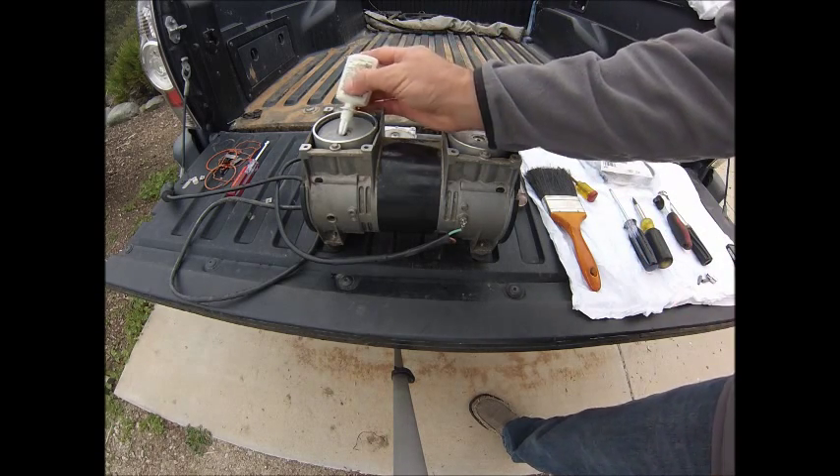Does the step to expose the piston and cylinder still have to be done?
No.